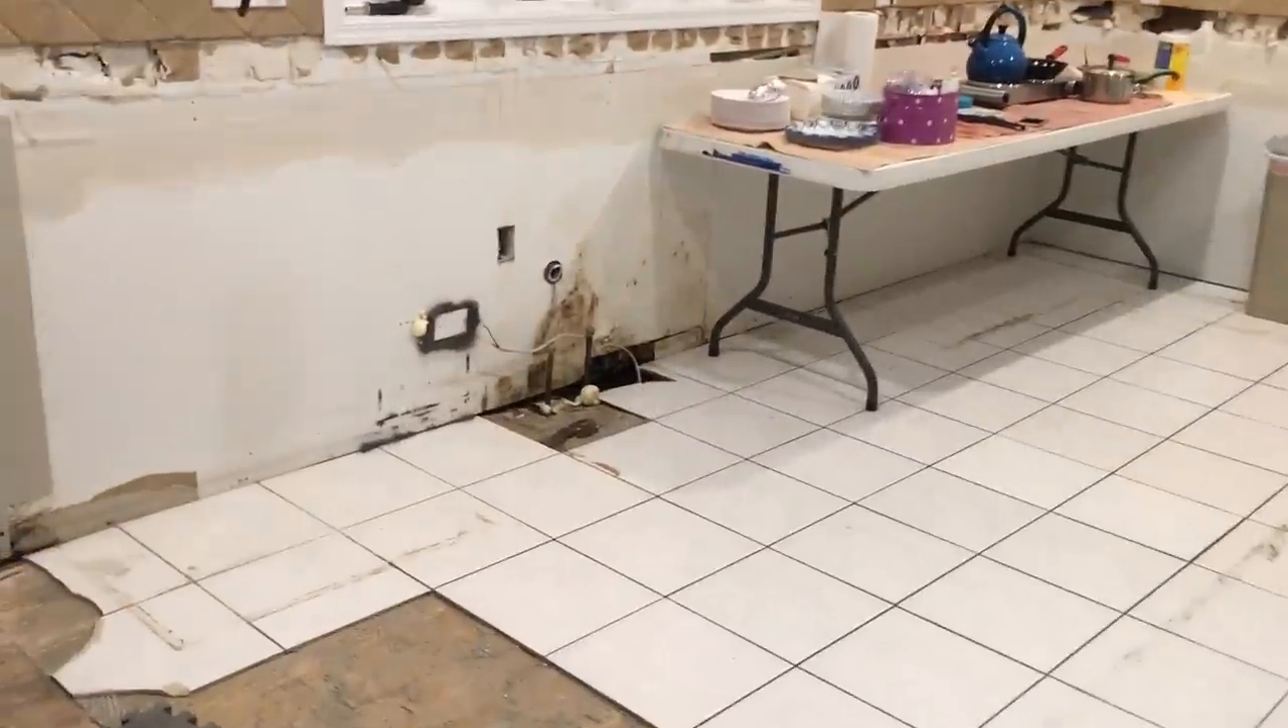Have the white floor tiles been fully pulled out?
No.